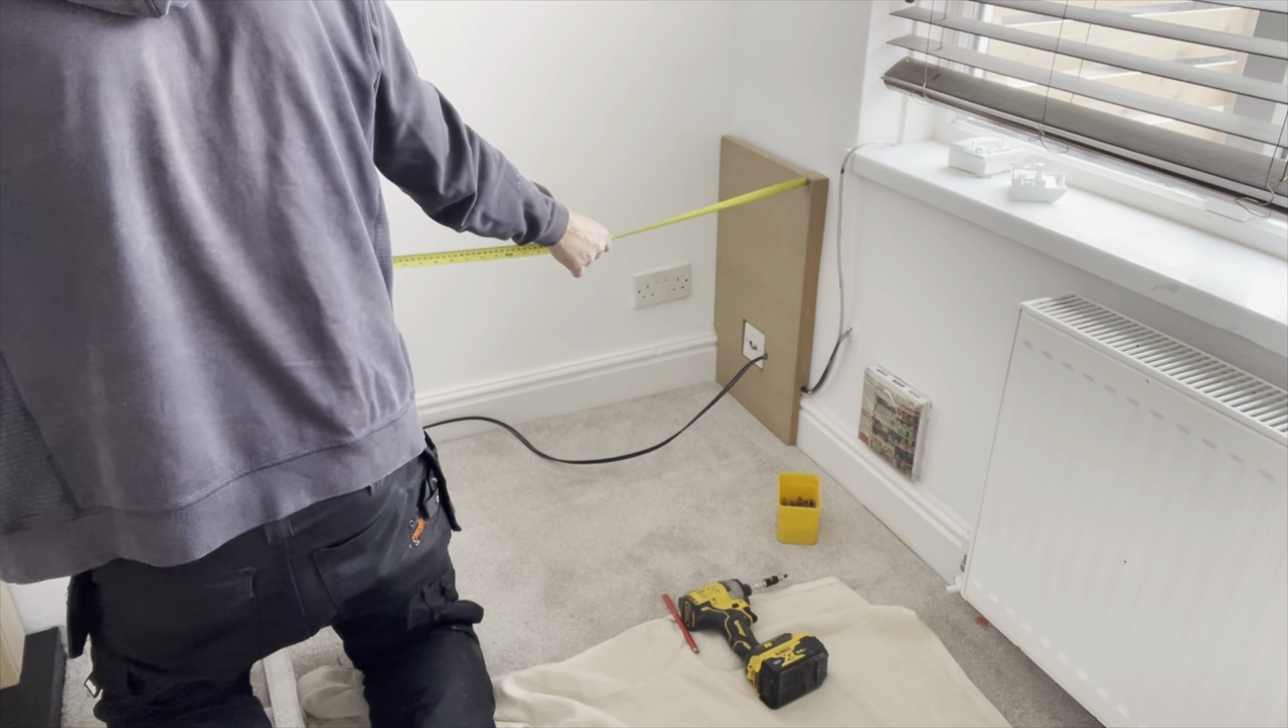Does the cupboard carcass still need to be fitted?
Yes.